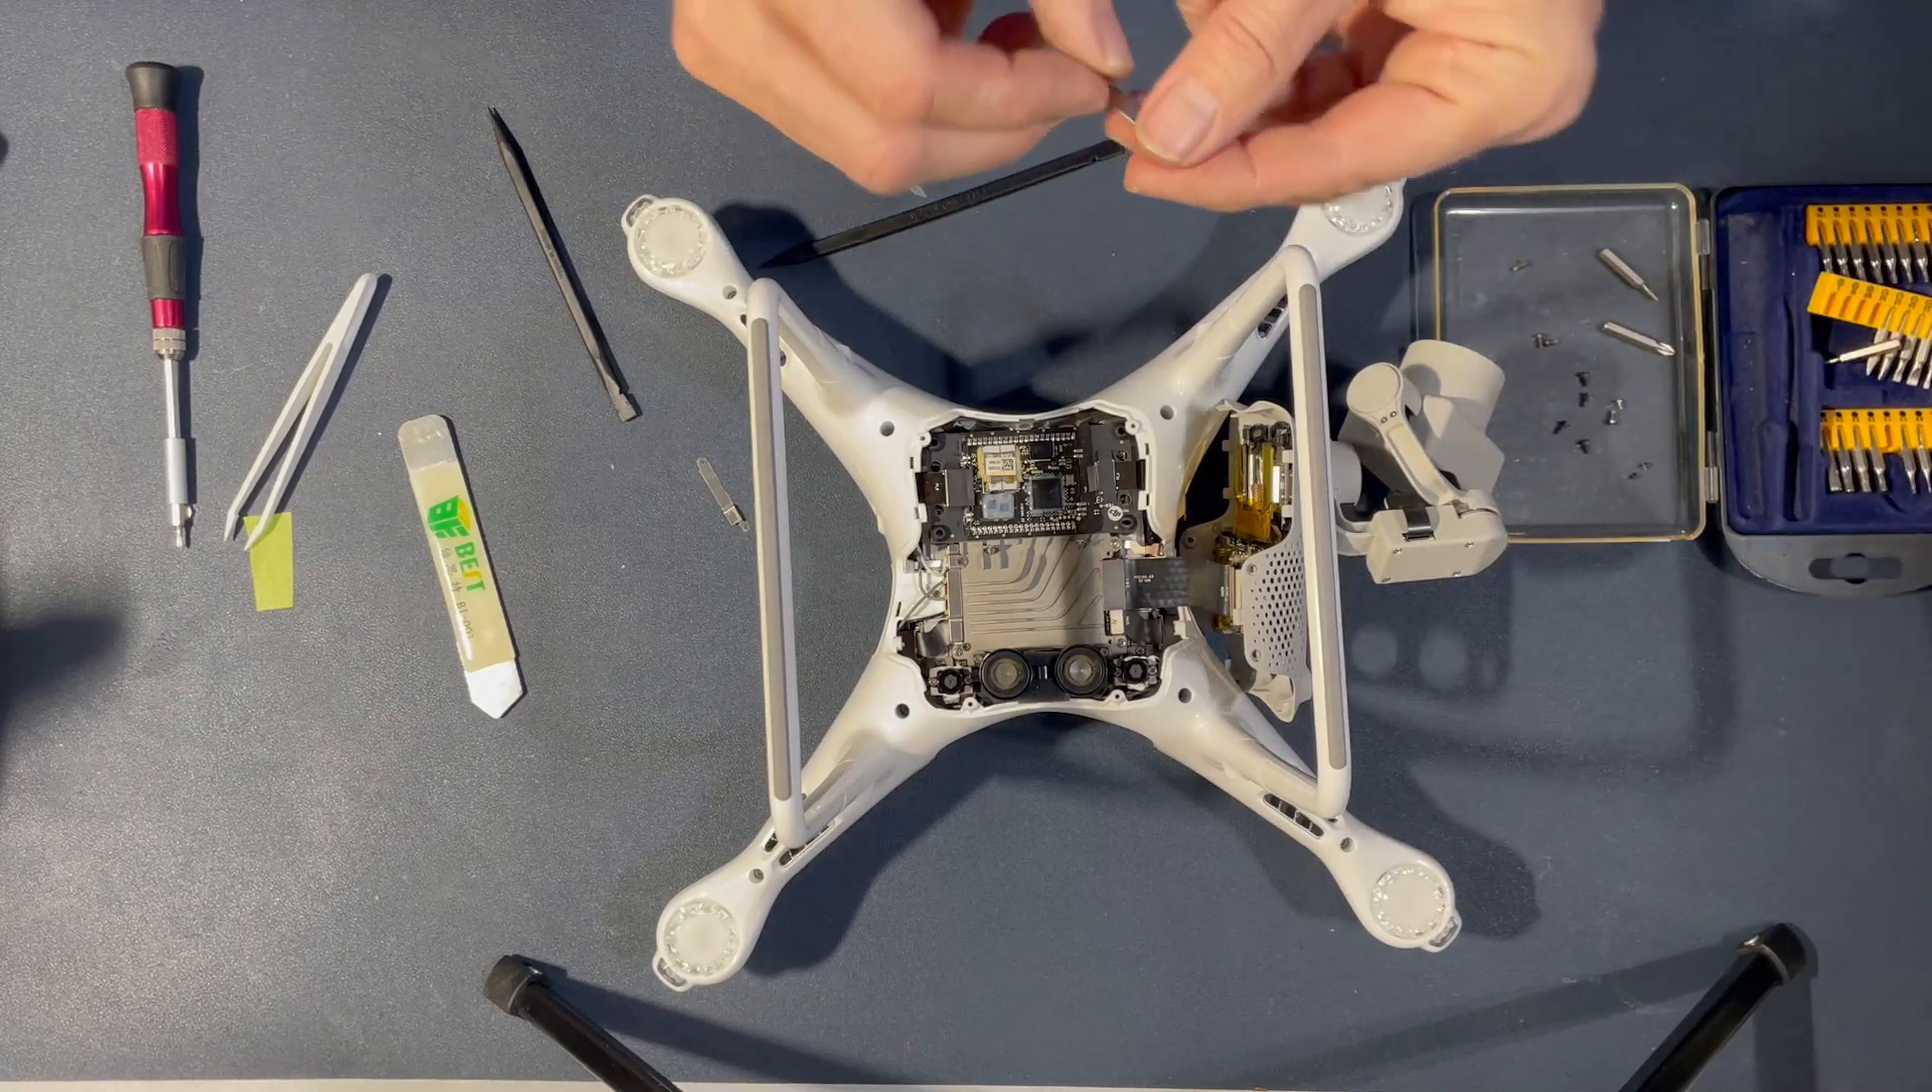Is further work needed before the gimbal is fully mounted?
Yes.